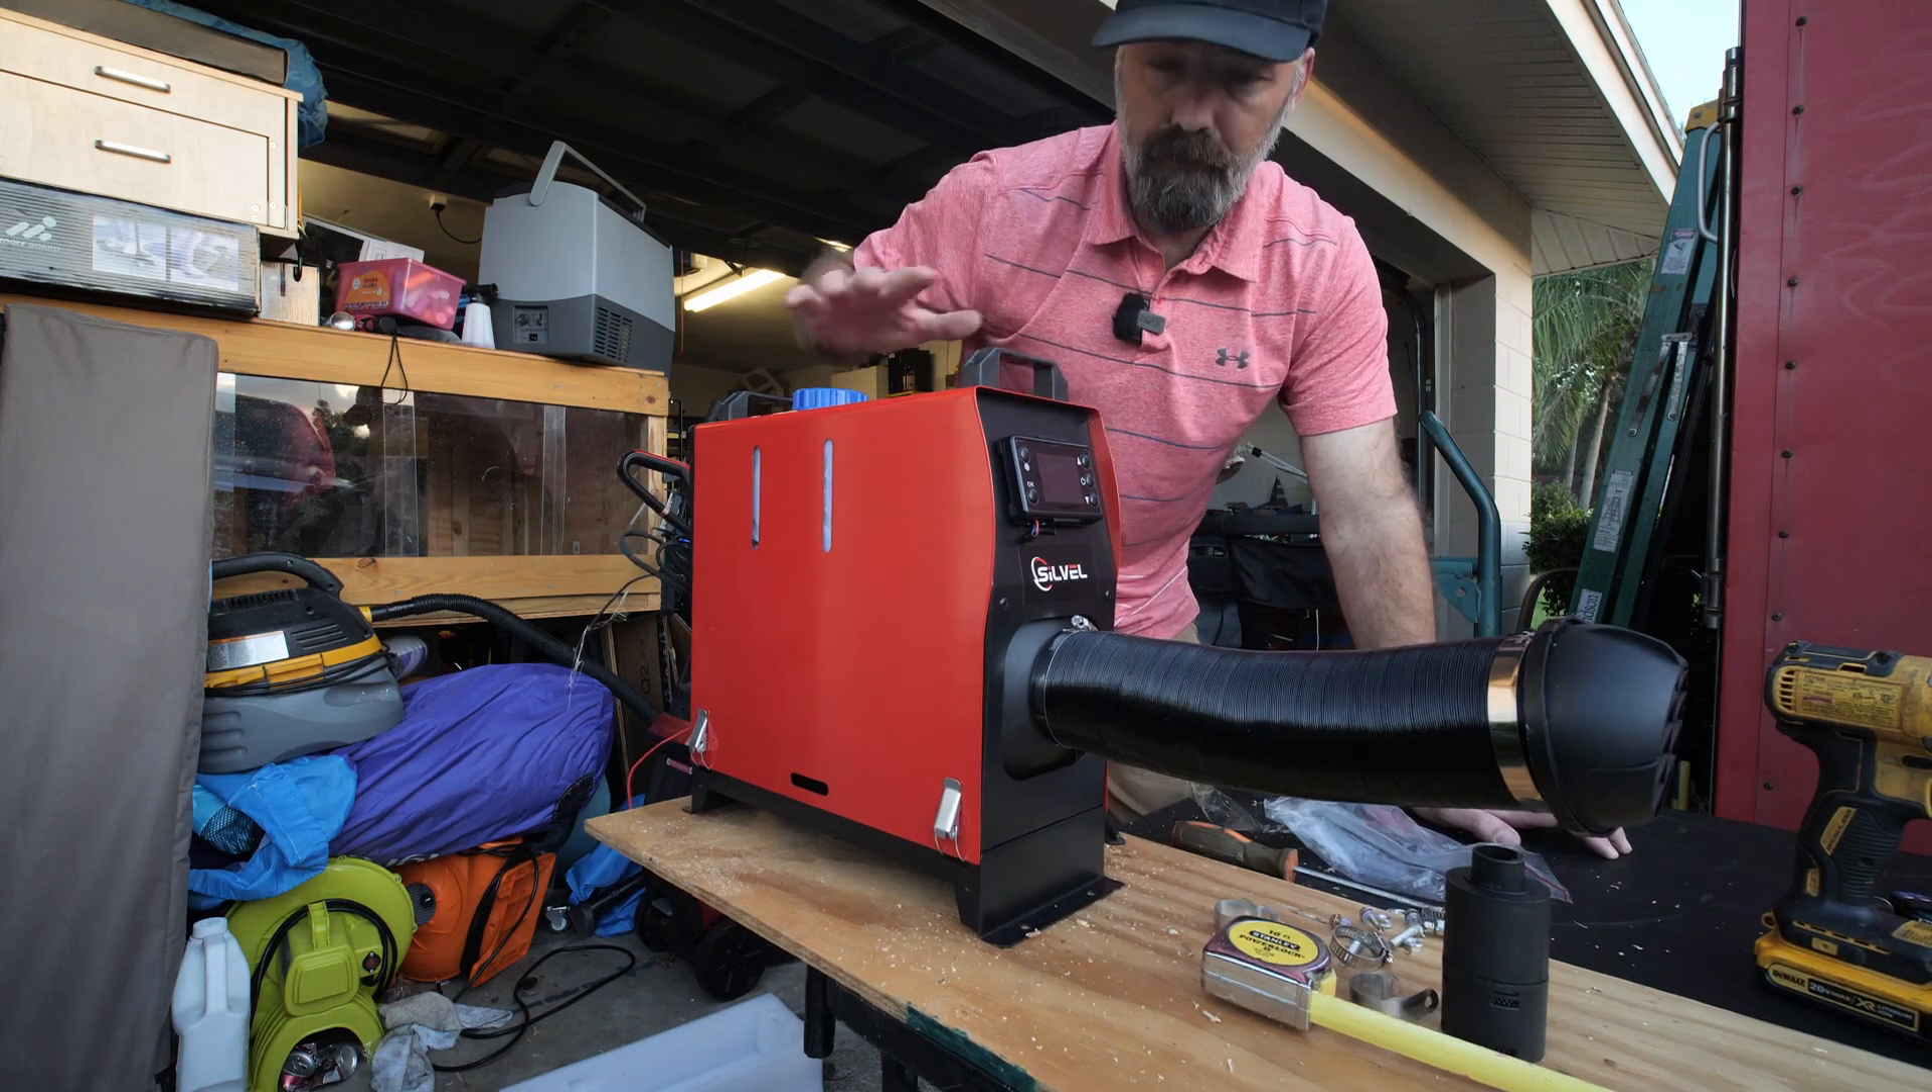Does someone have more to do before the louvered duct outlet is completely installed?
No.